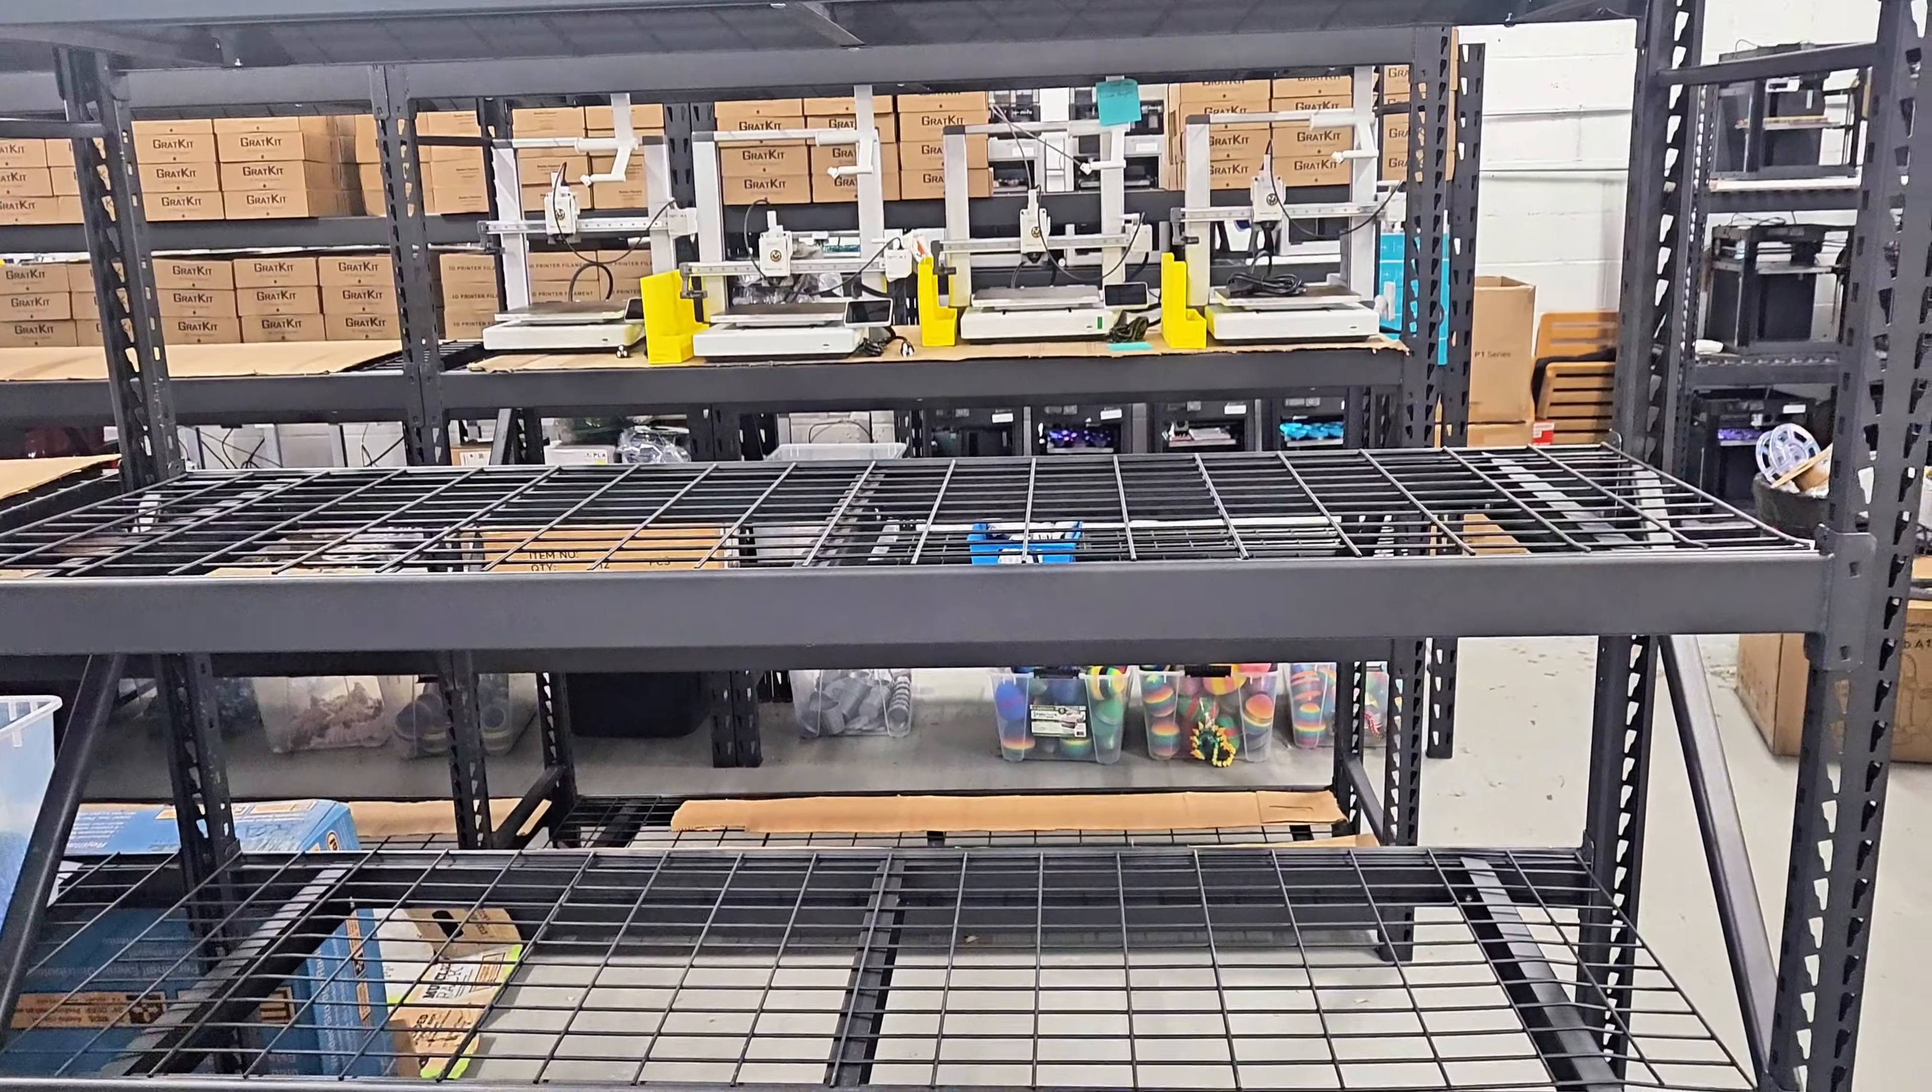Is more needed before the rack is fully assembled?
No.